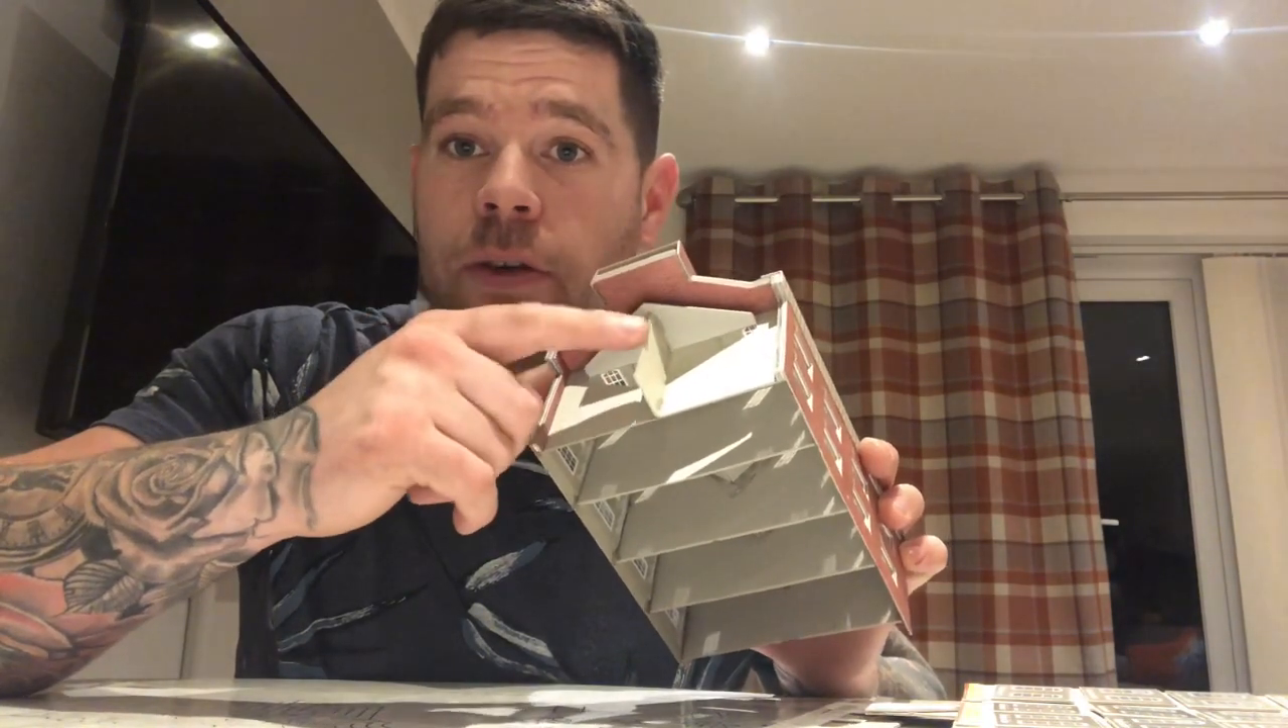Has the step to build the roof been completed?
No.